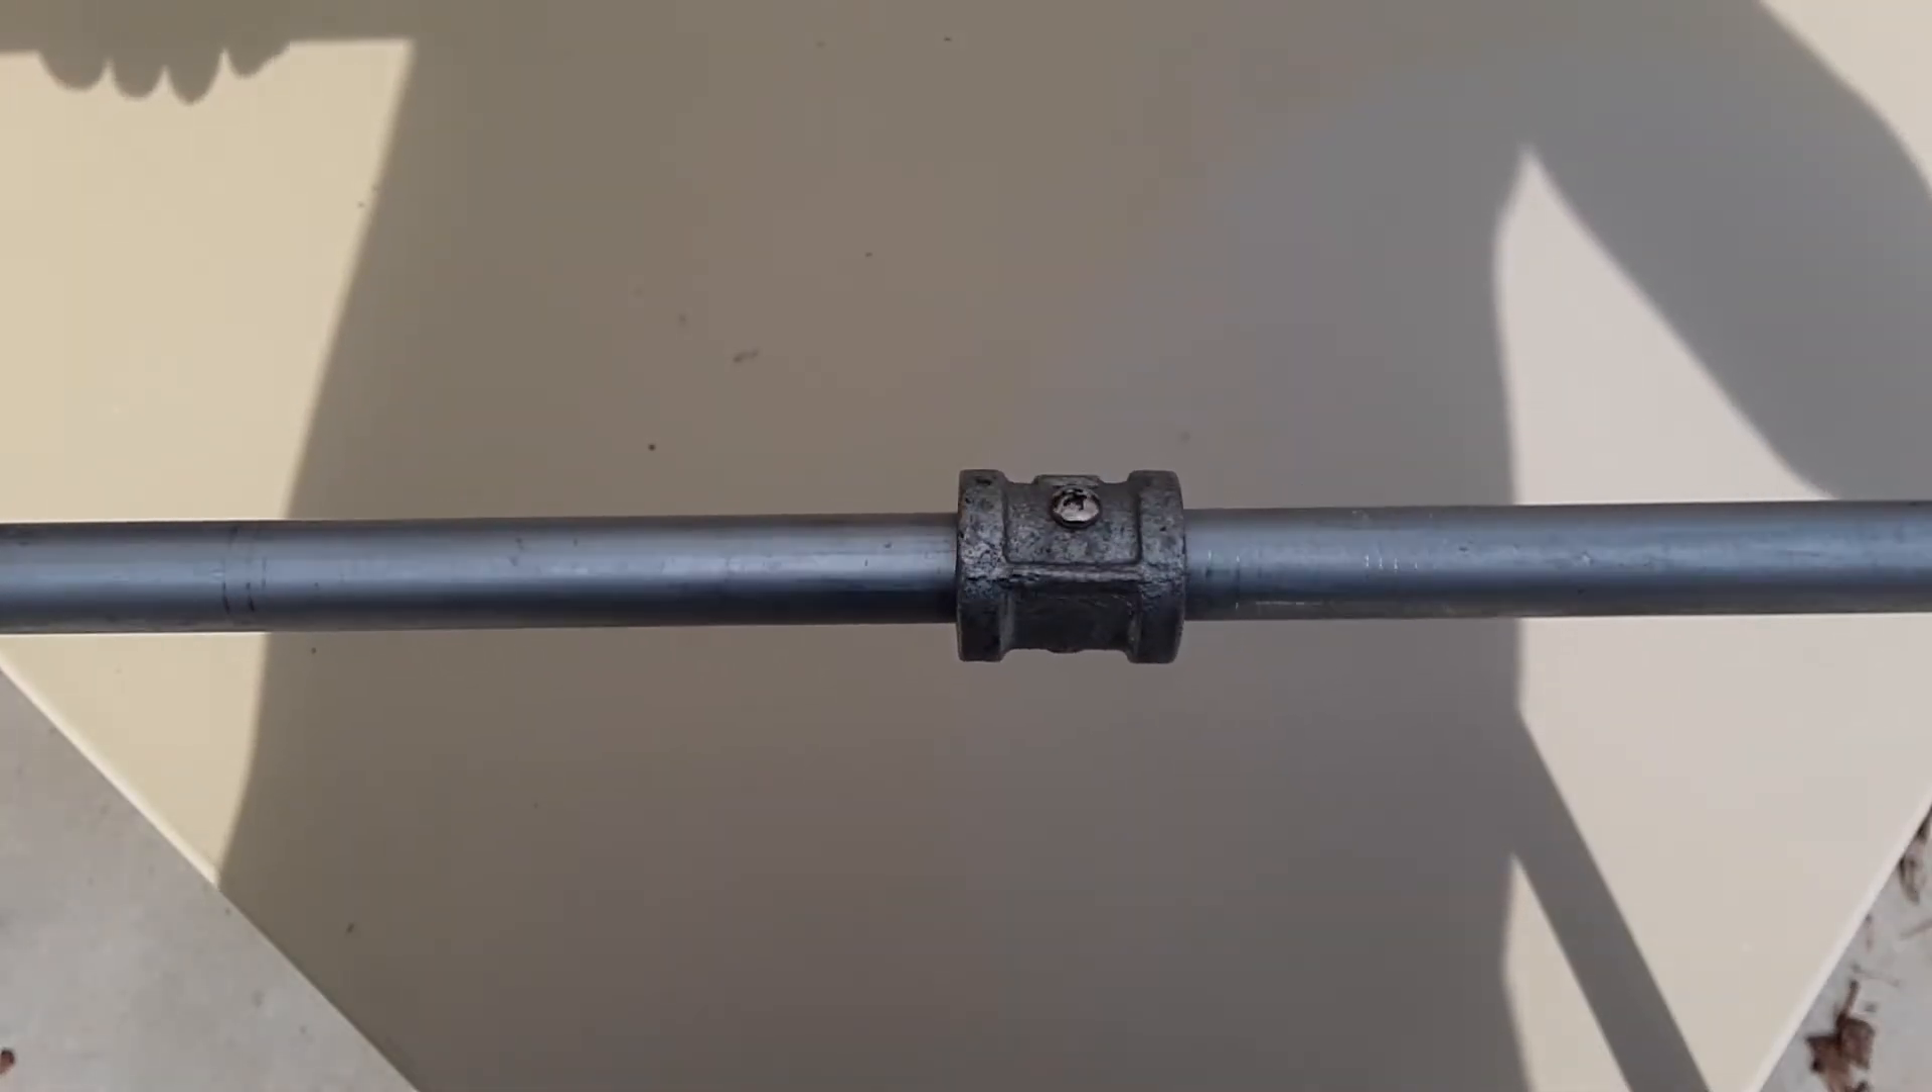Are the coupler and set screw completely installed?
Yes.